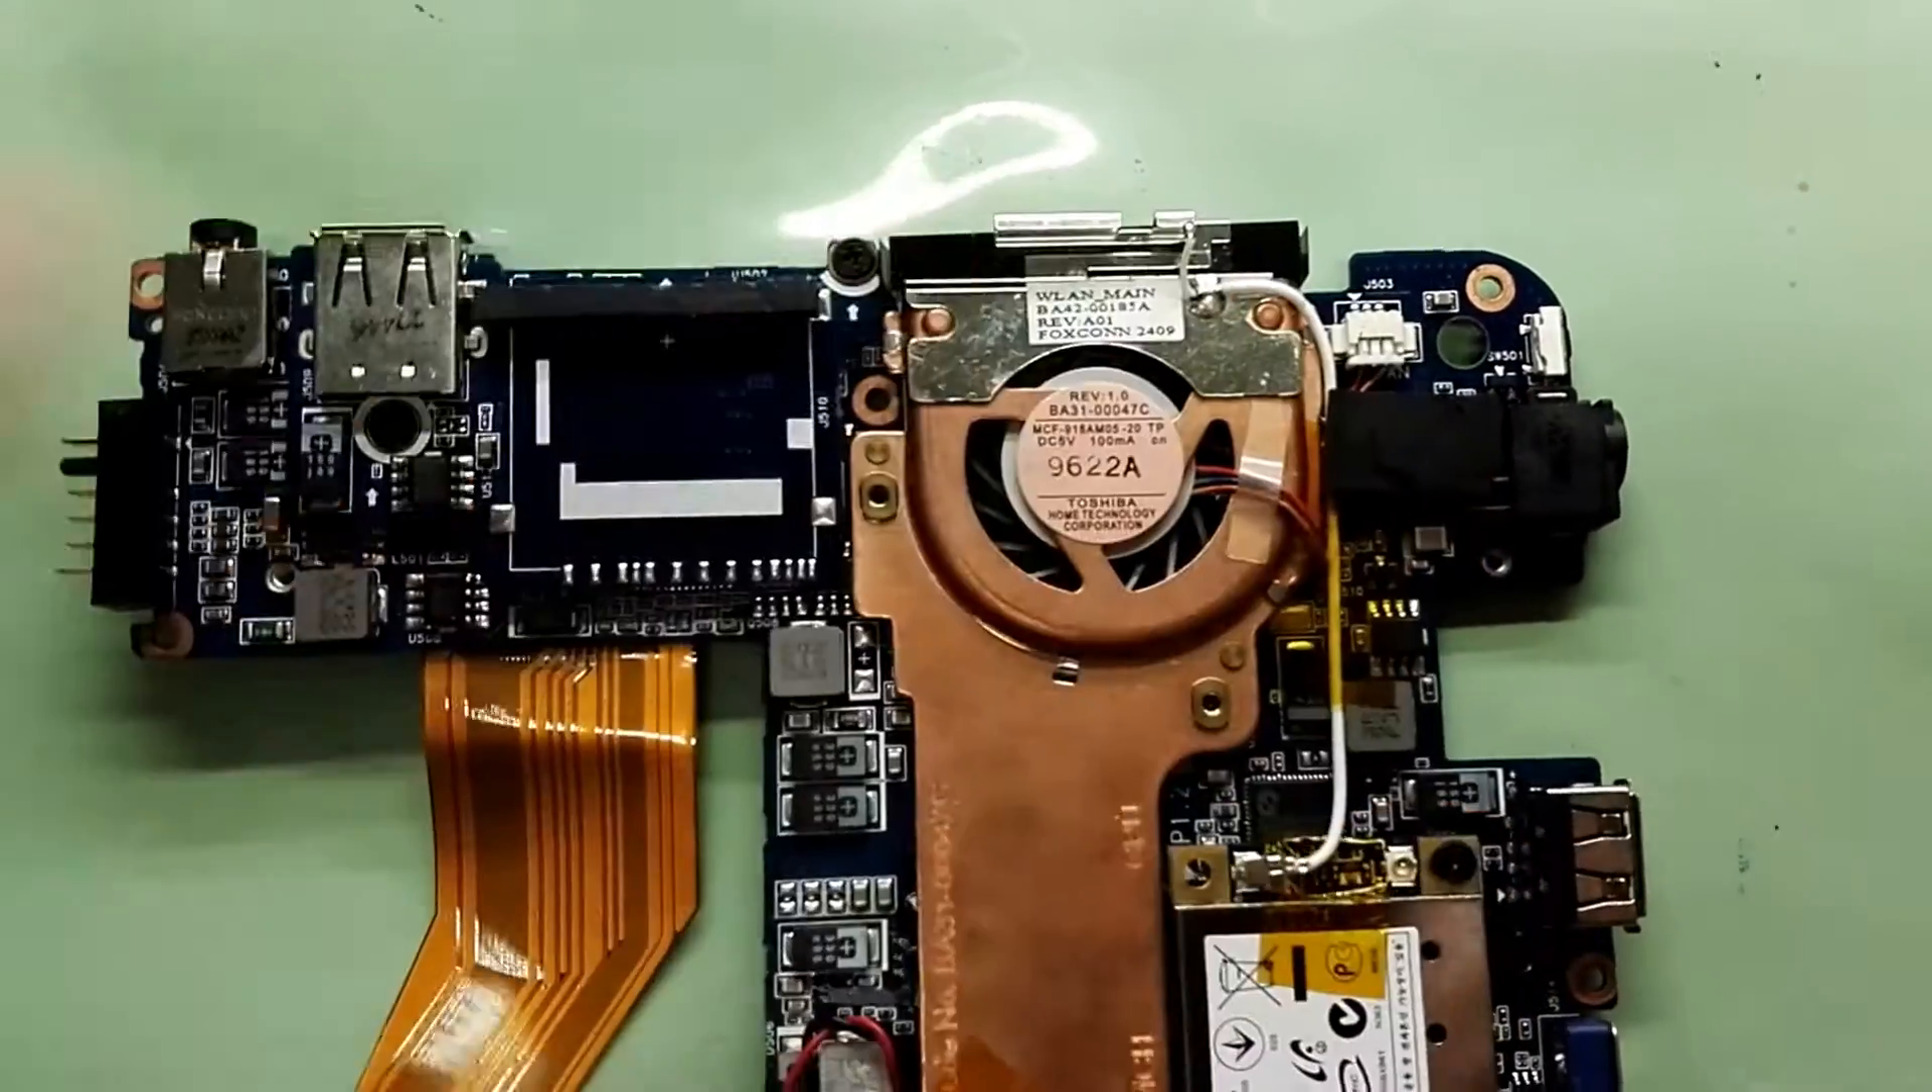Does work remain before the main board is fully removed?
No.